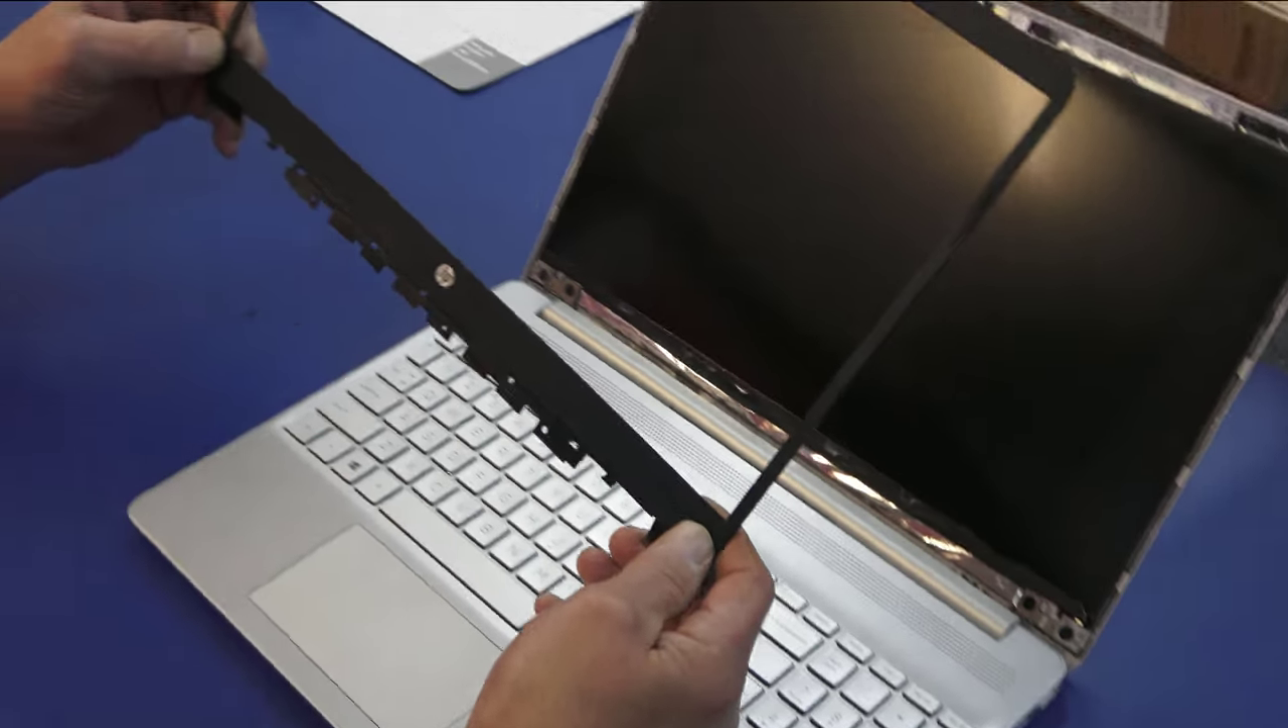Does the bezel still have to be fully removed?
No.